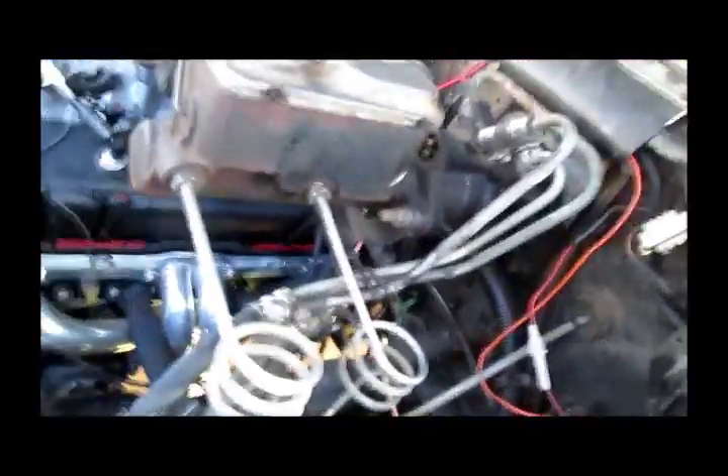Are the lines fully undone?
No.